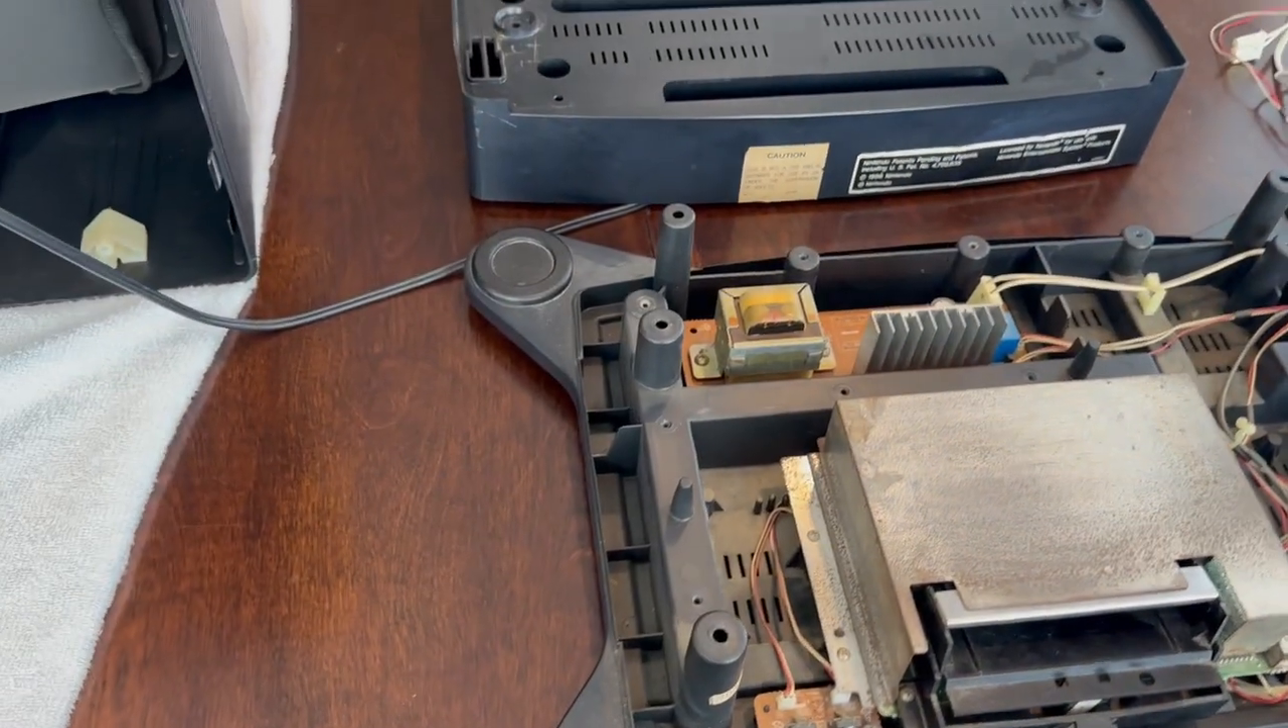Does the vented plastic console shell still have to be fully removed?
No.